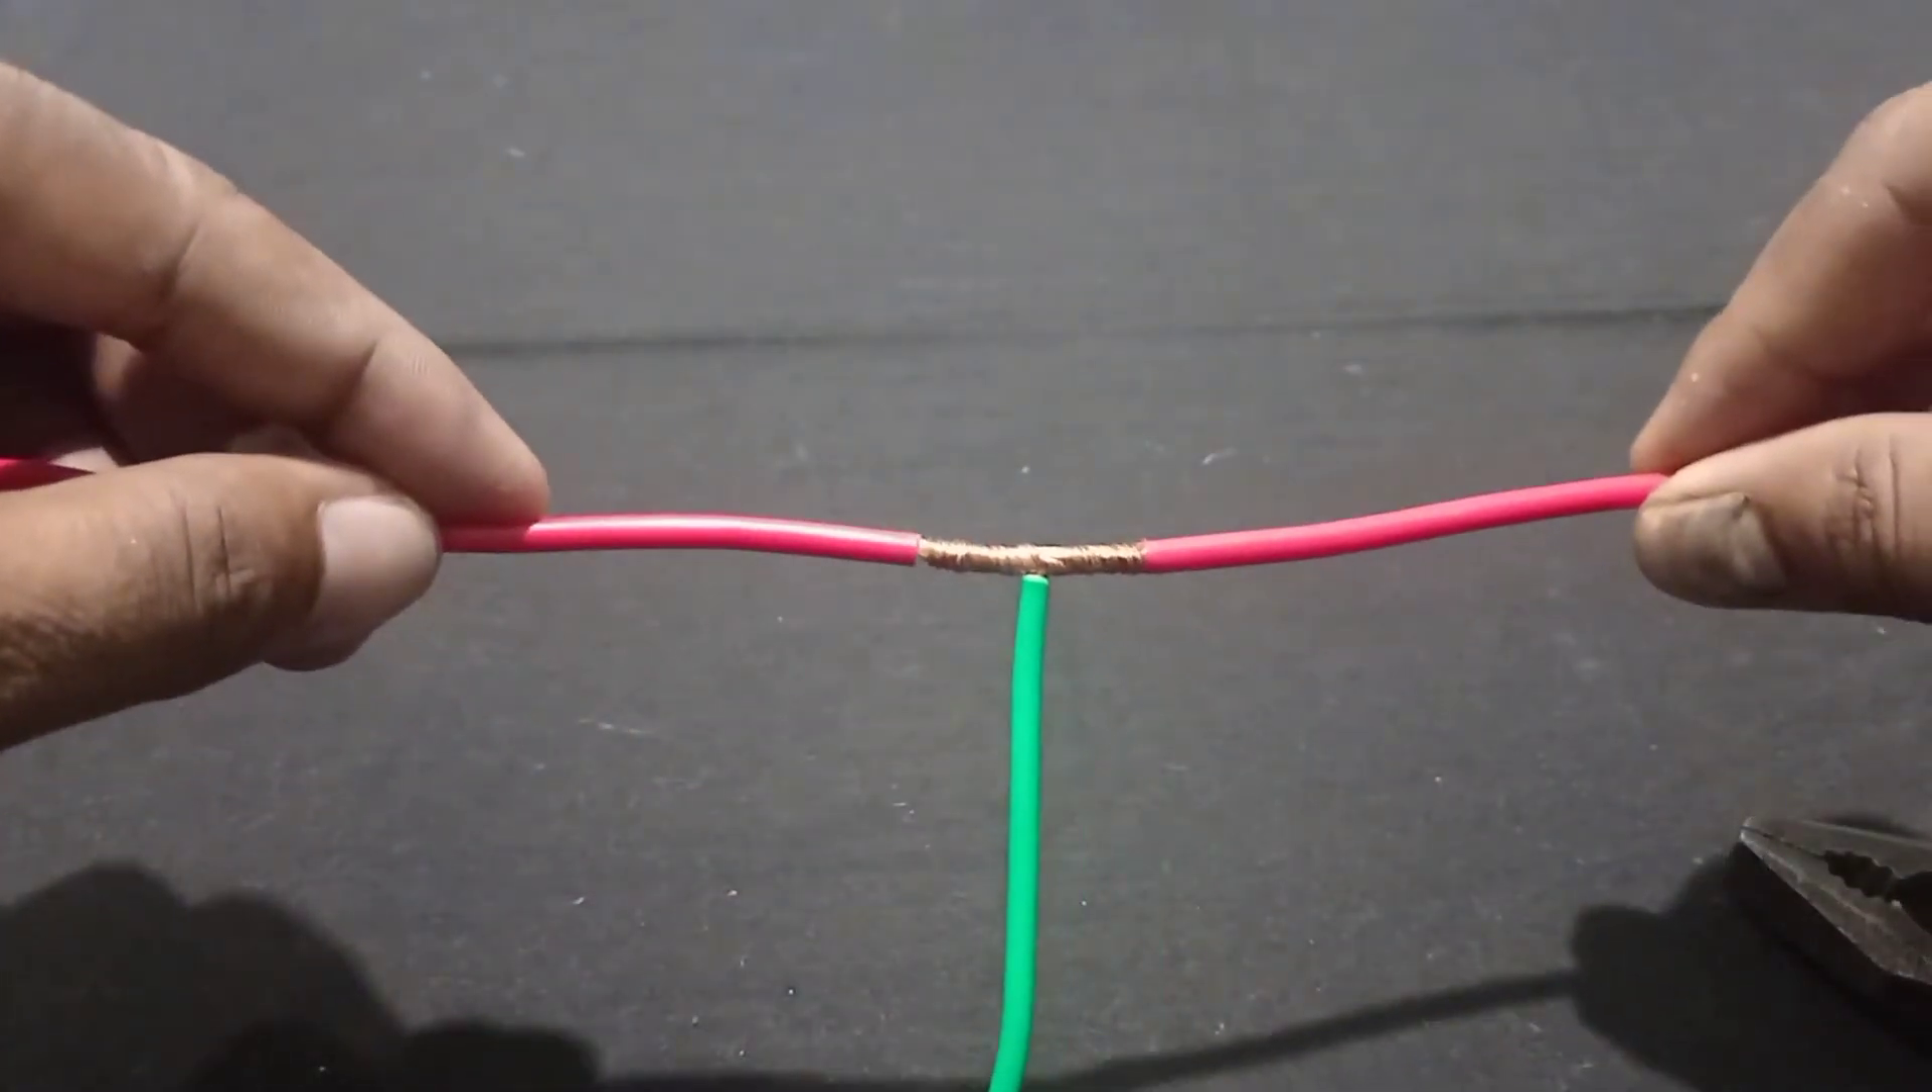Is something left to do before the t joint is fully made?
No.